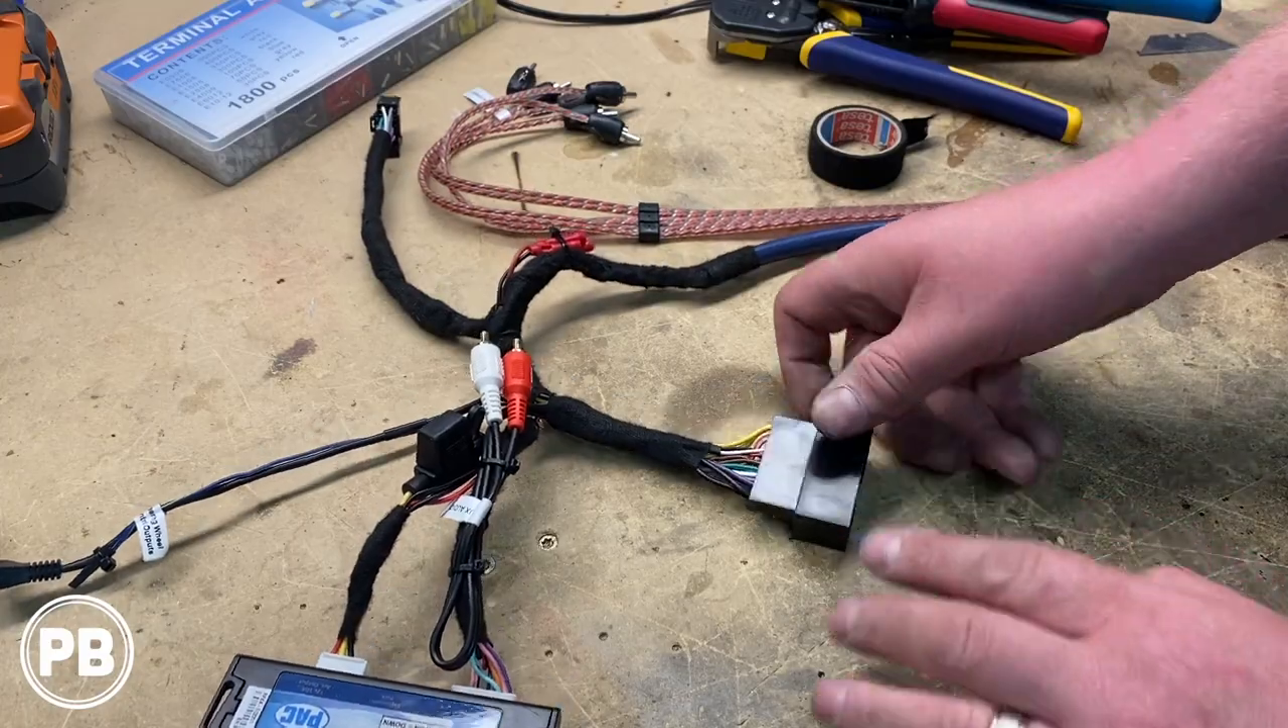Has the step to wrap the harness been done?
Yes.